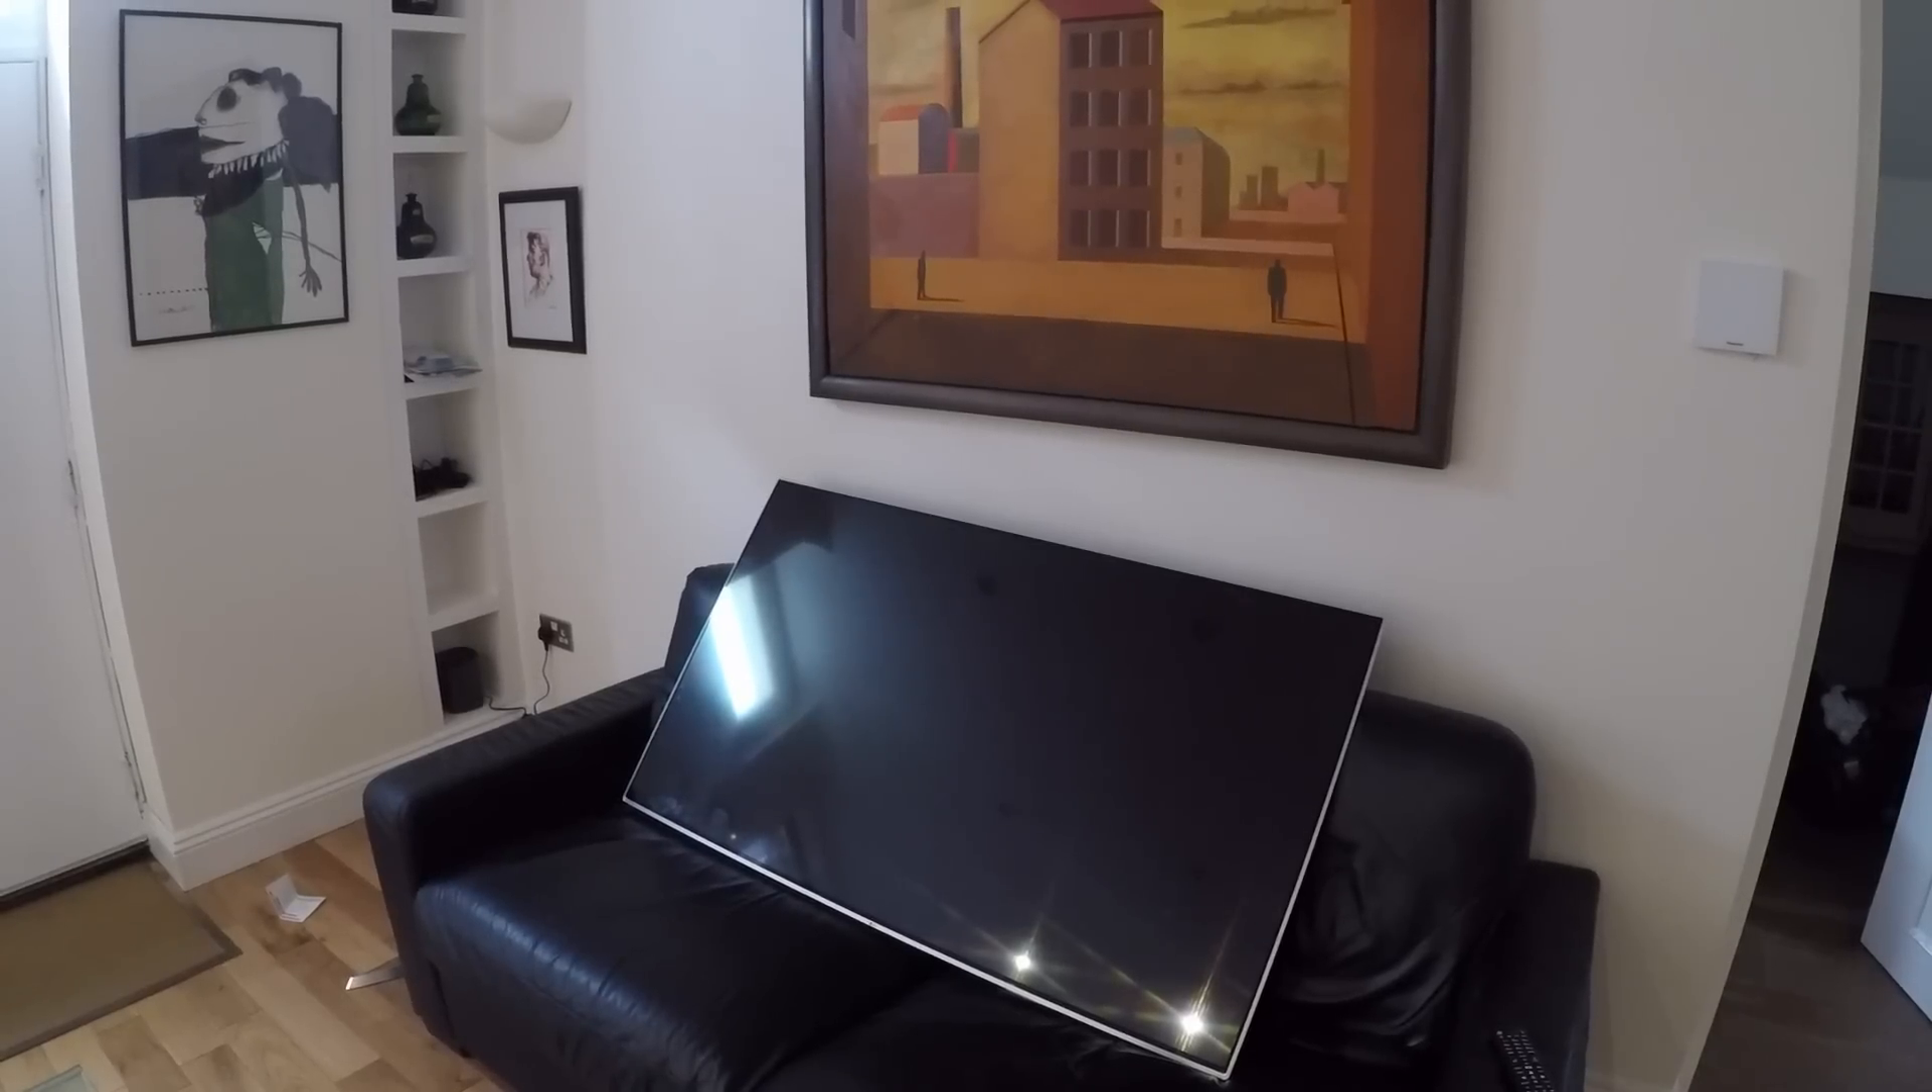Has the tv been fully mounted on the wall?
No.